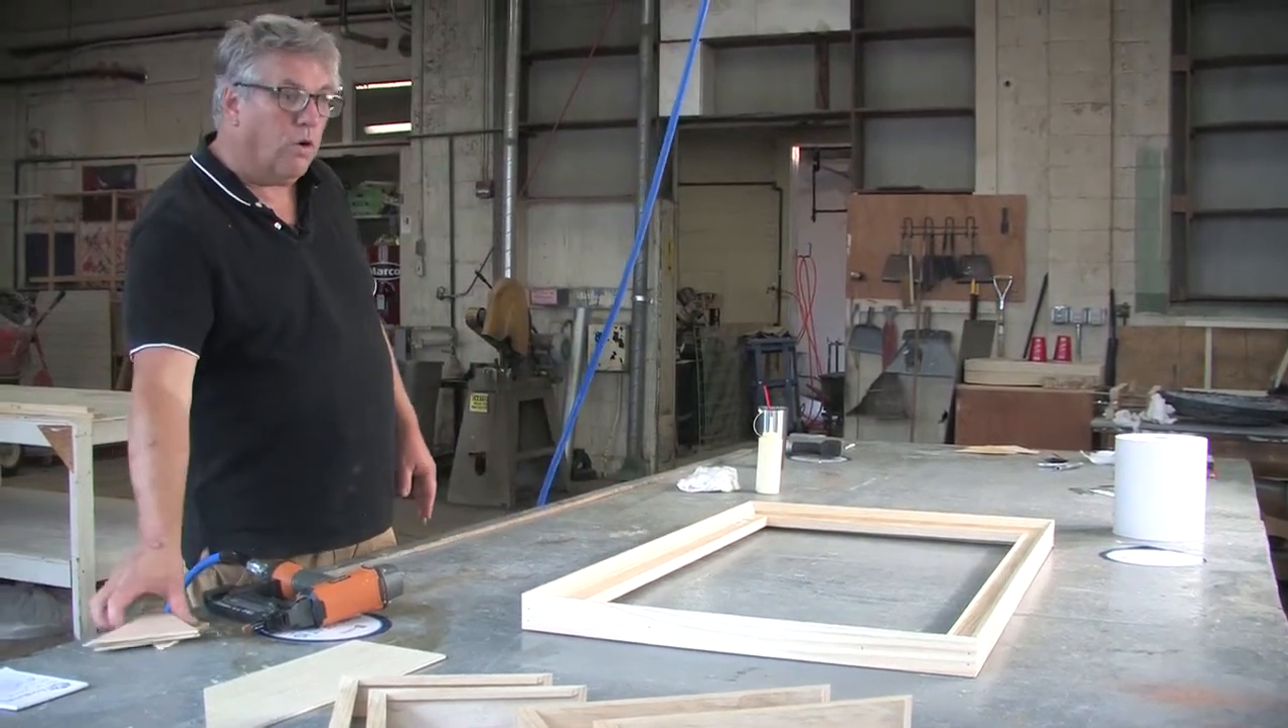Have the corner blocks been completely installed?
No.